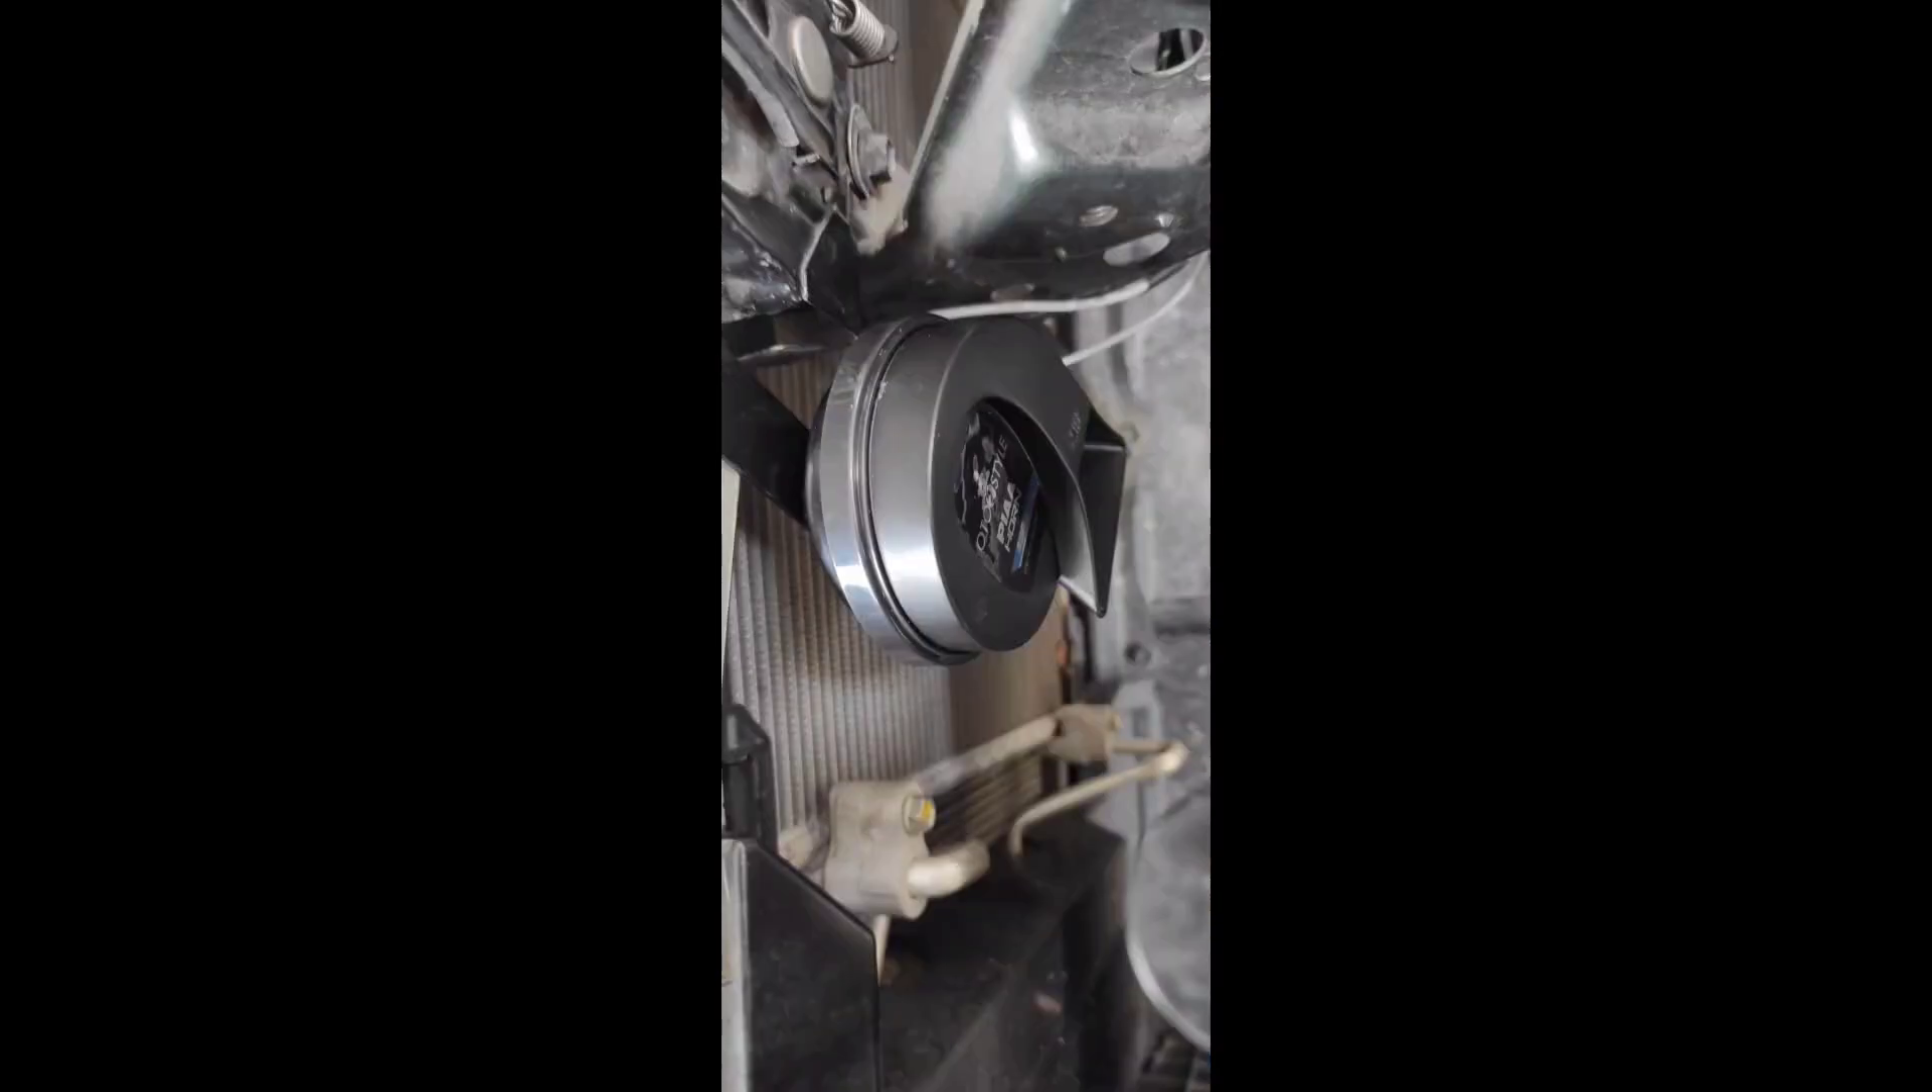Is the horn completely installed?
Yes.